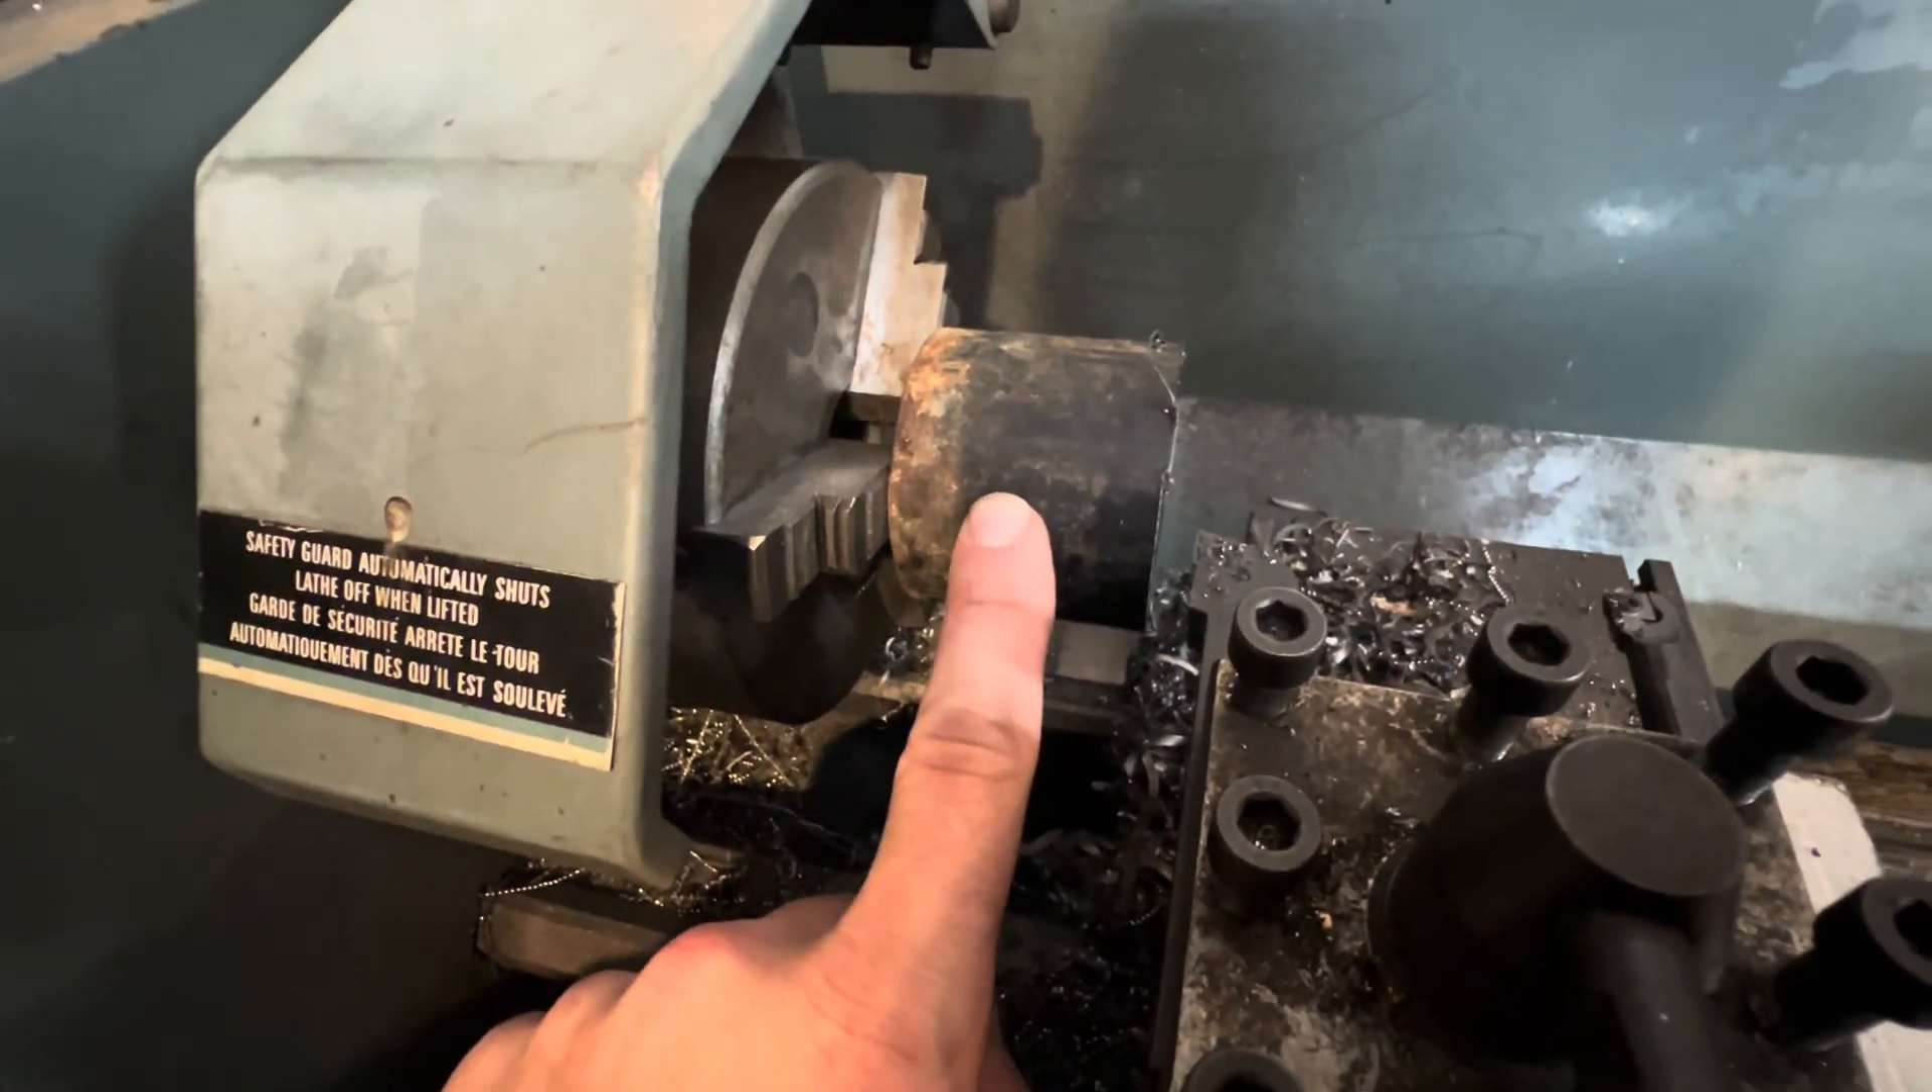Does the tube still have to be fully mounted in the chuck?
No.